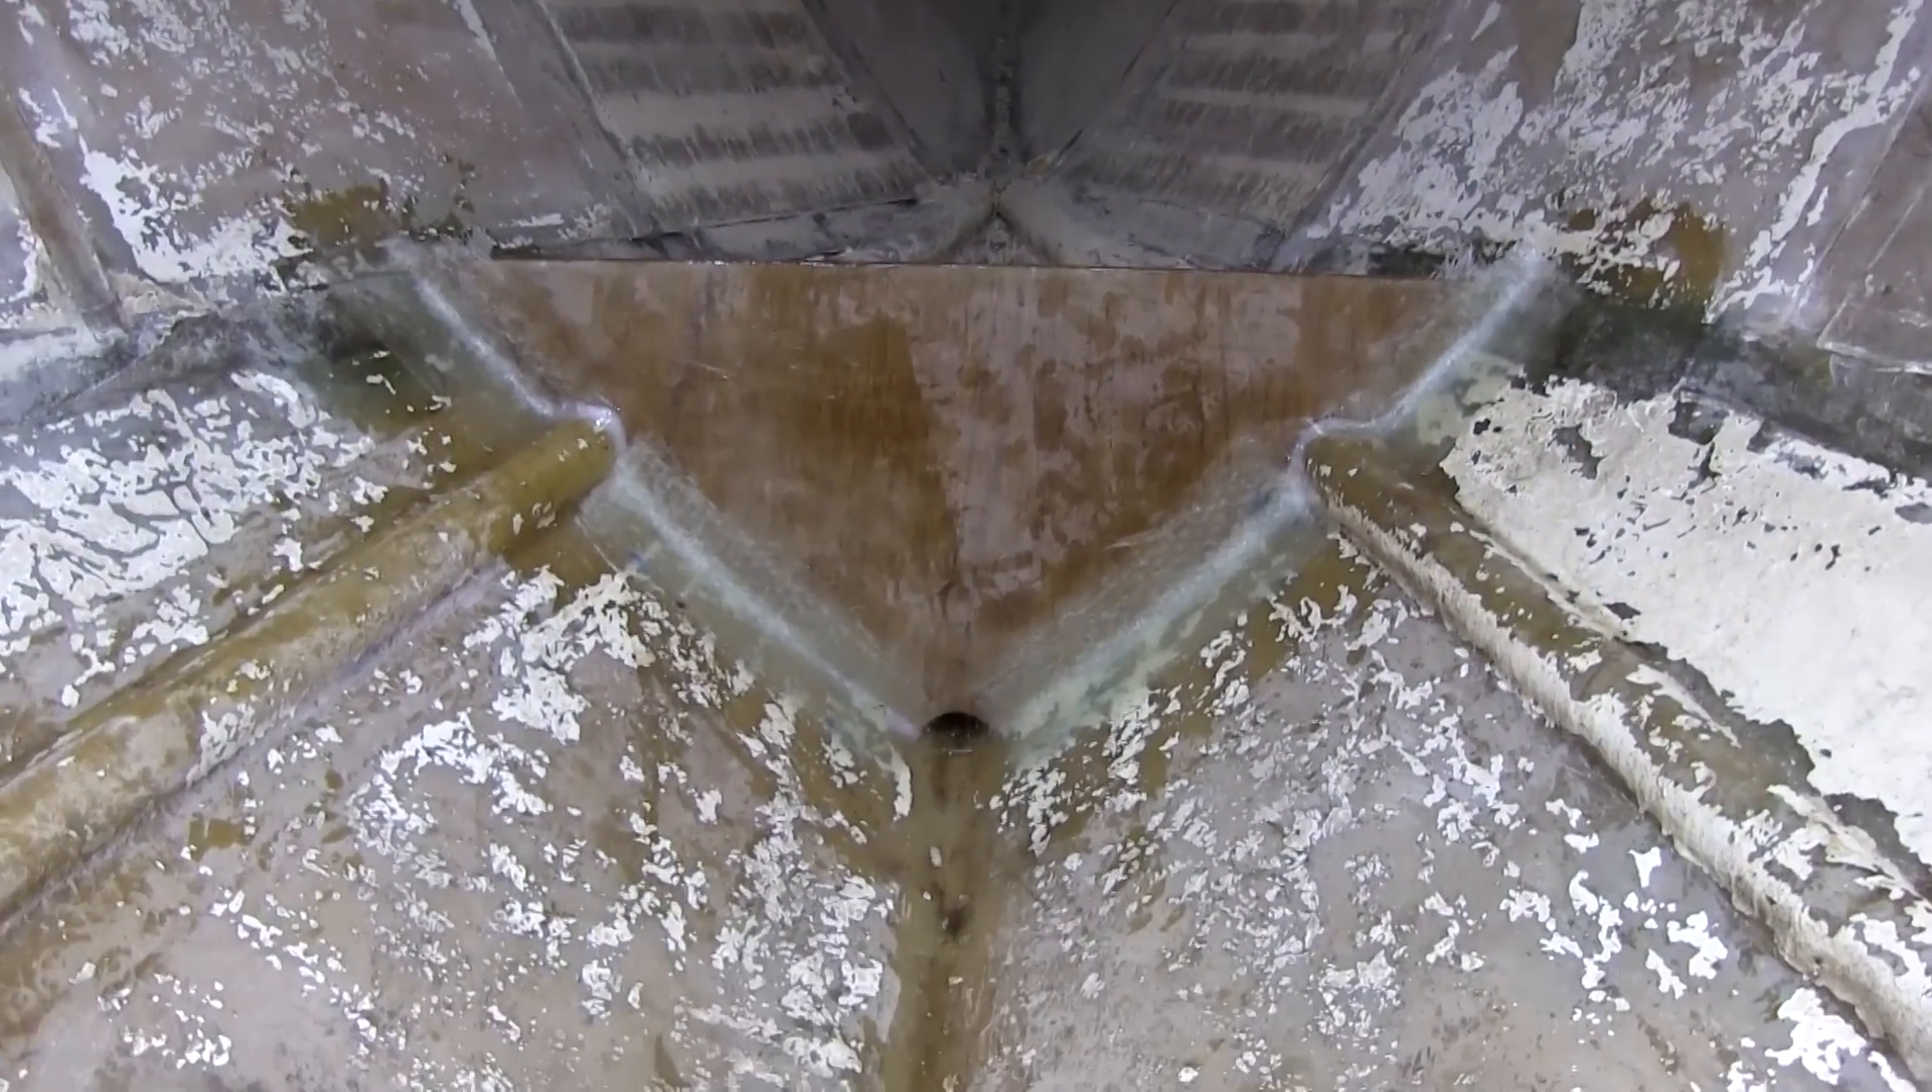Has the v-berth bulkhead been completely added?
Yes.